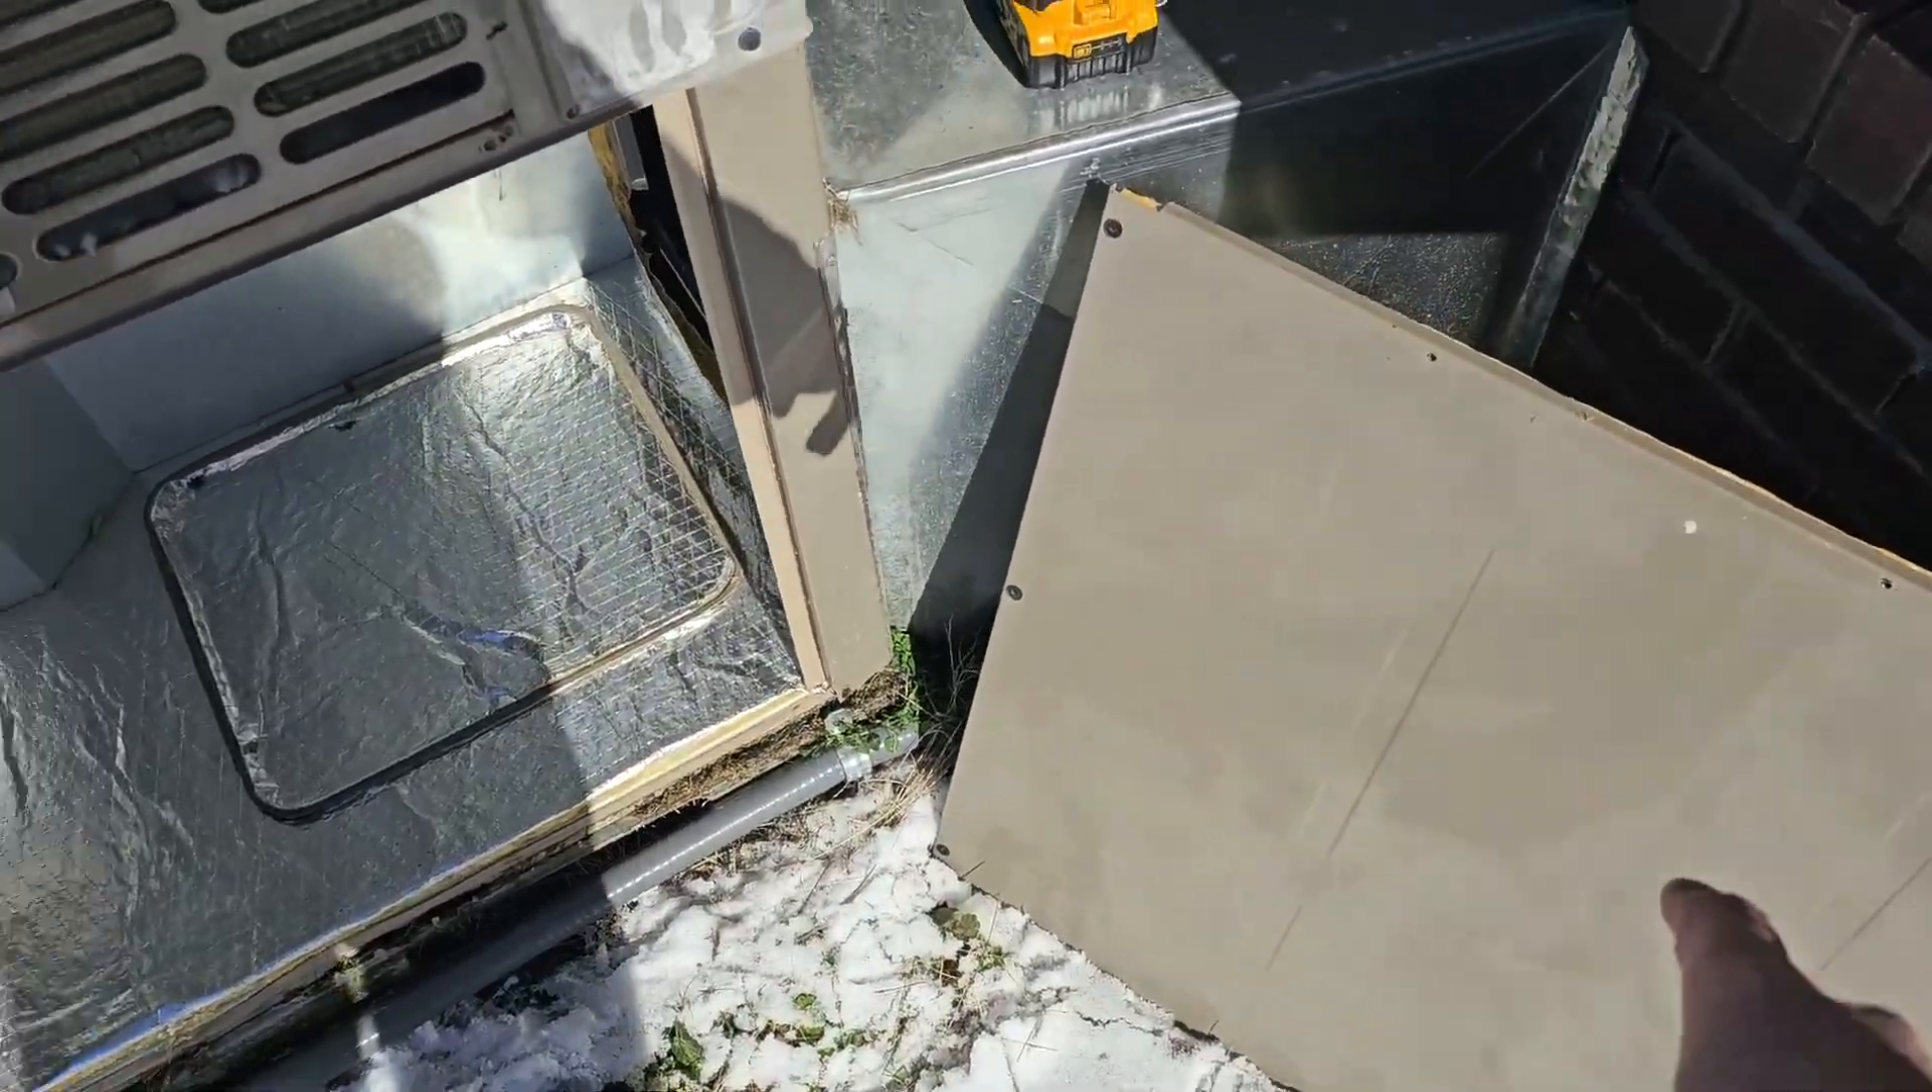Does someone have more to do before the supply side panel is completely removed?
No.